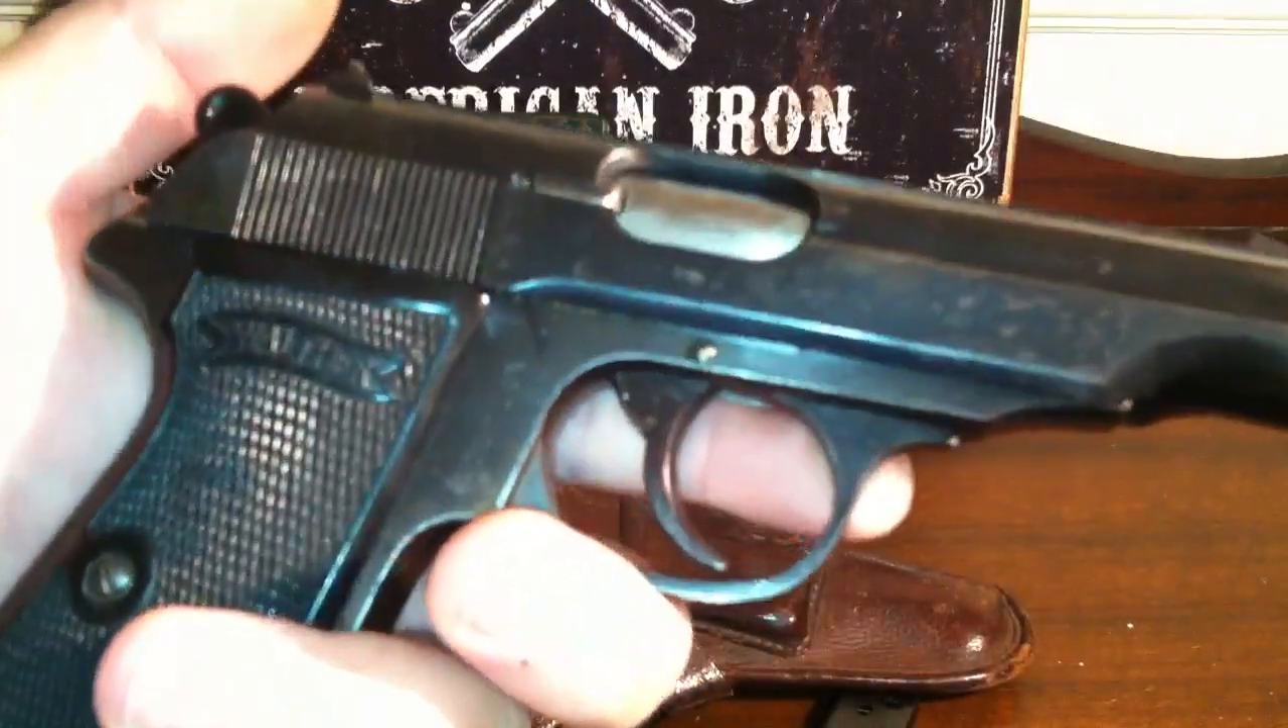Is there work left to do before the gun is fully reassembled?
No.